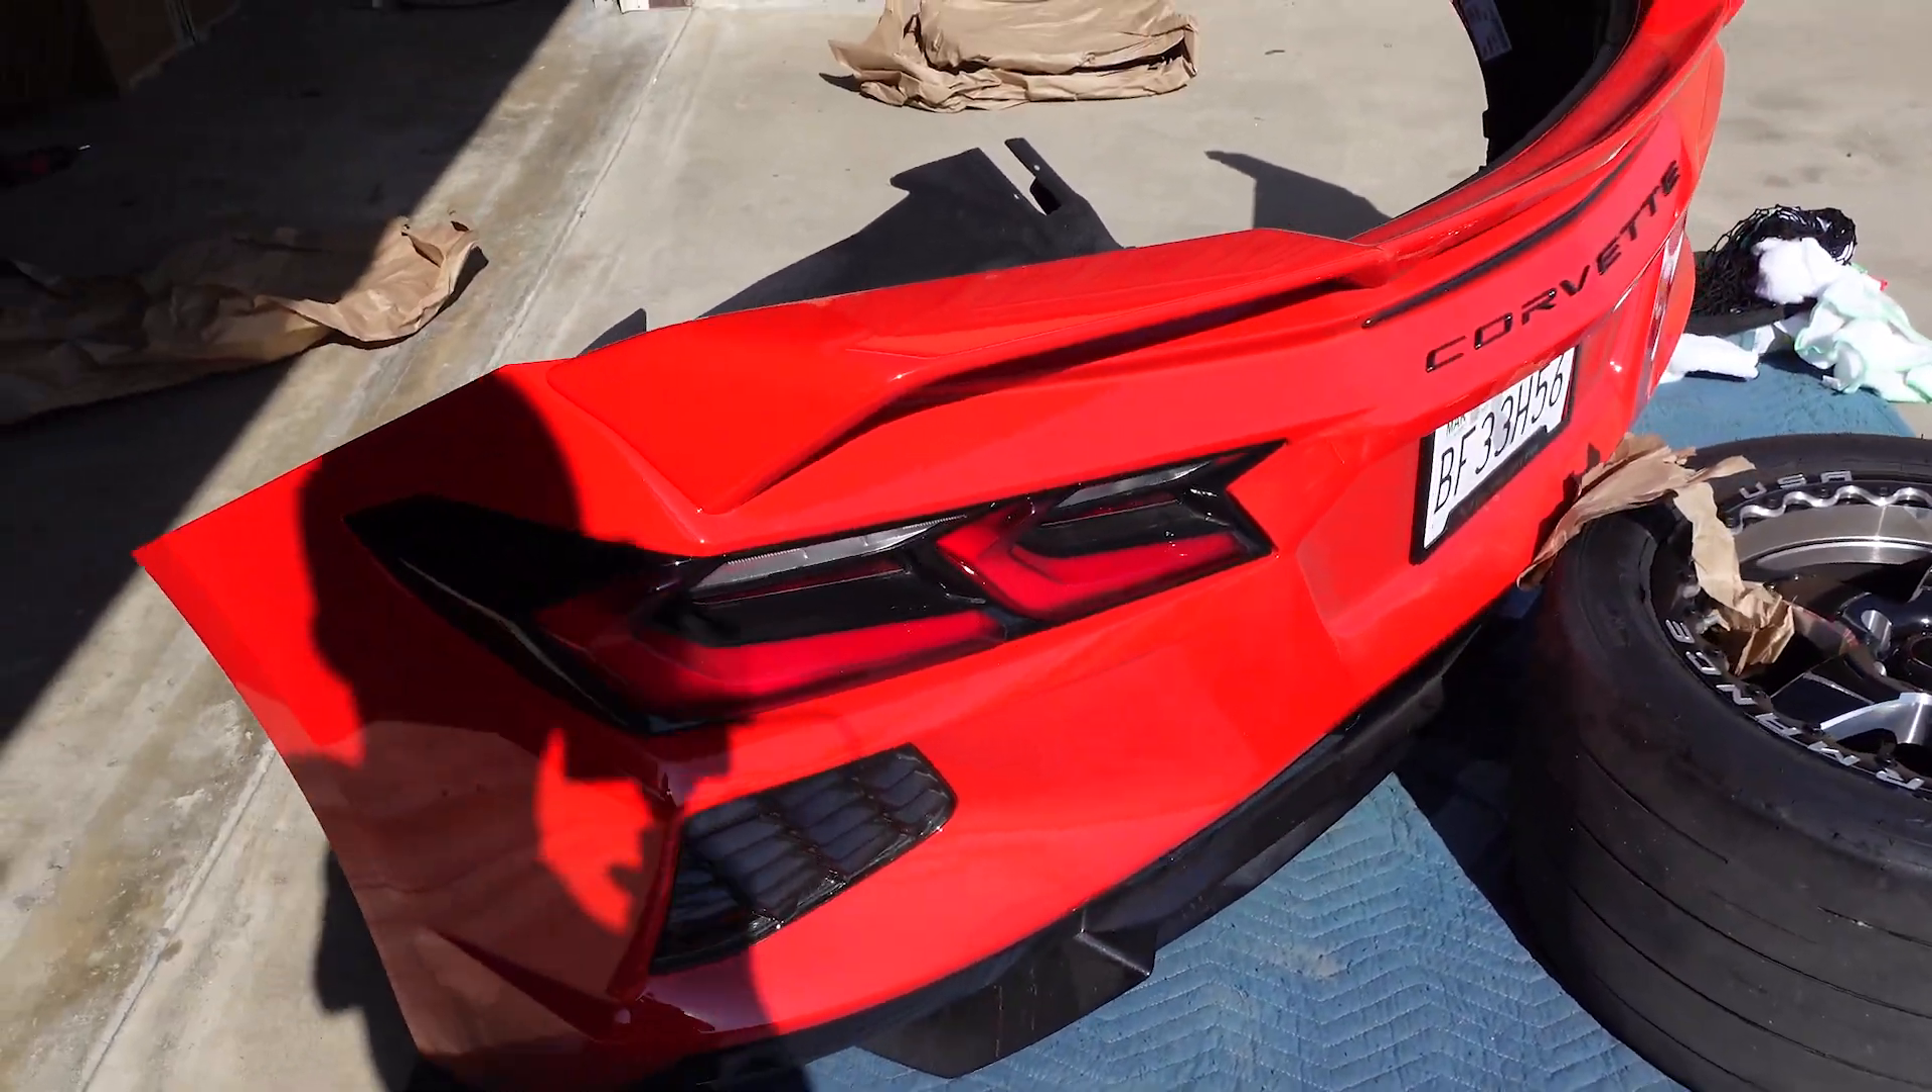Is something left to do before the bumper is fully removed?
No.